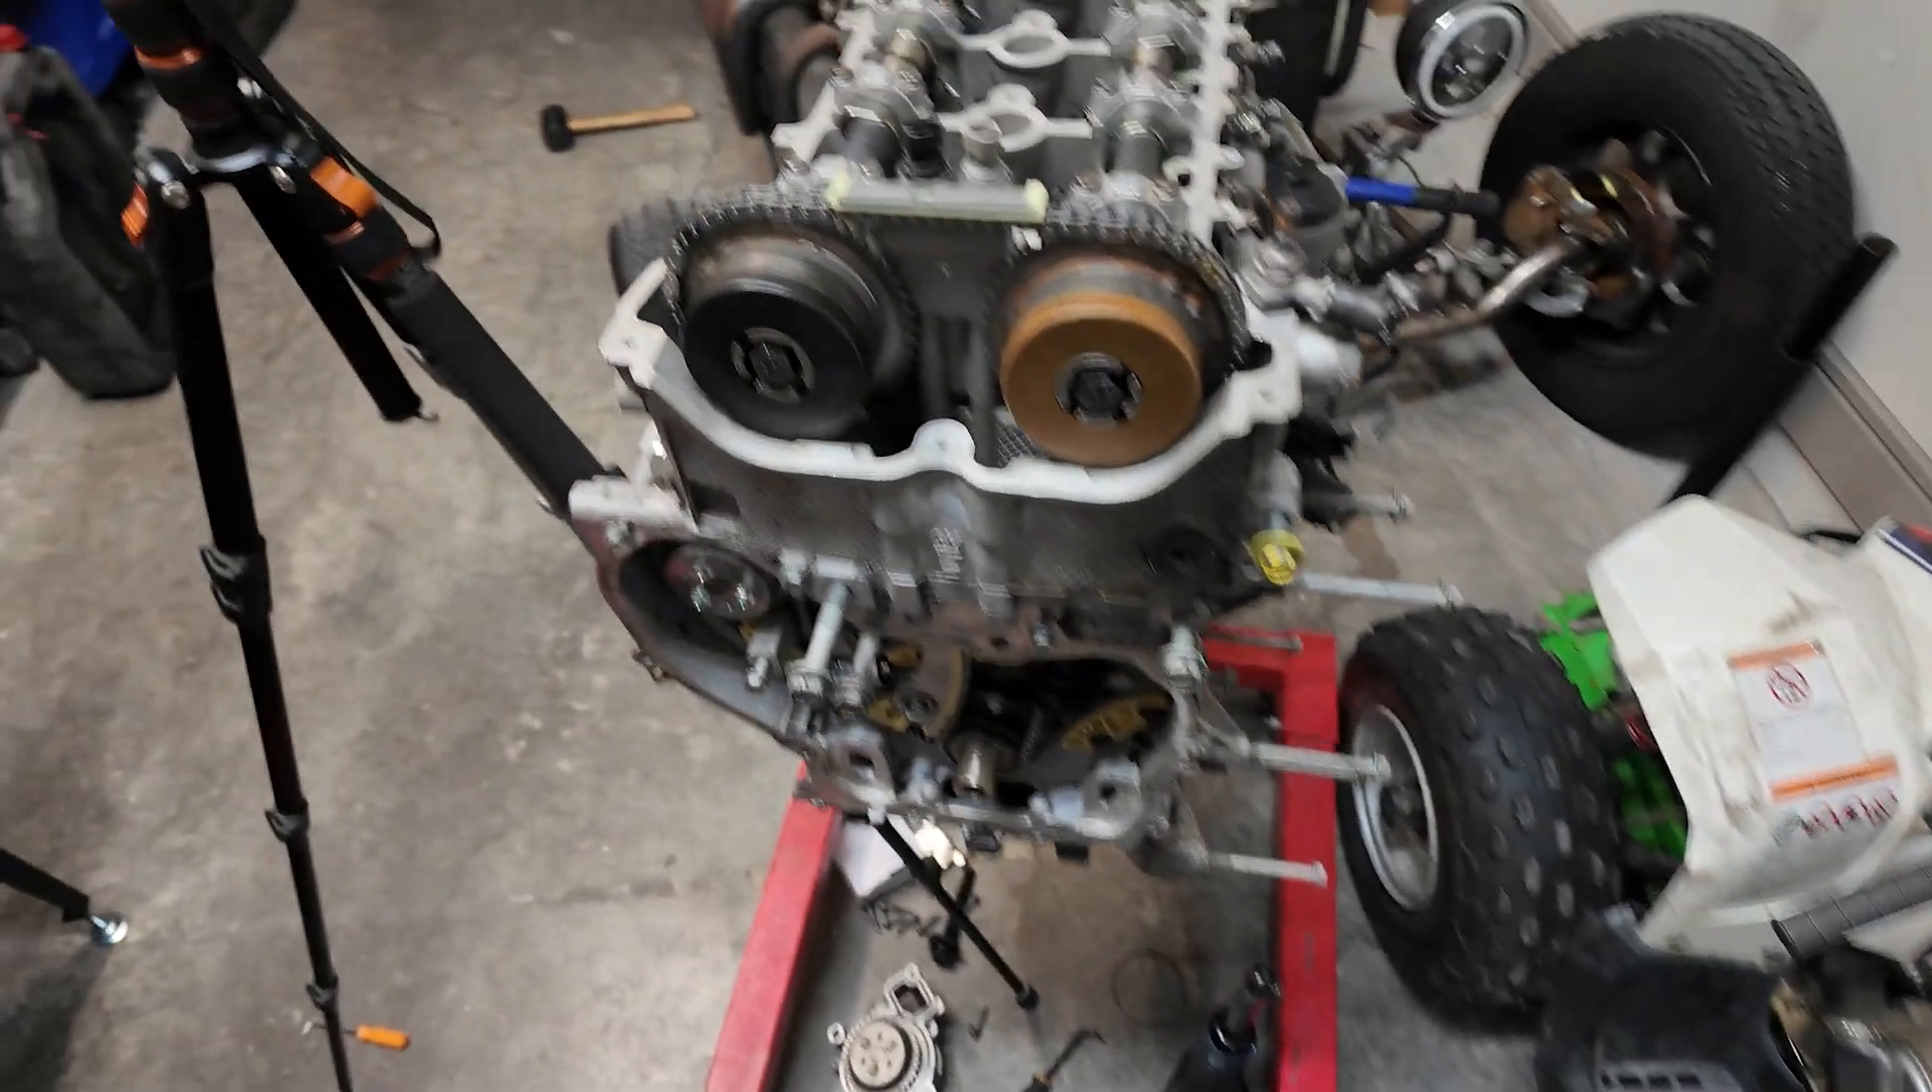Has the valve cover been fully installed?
No.